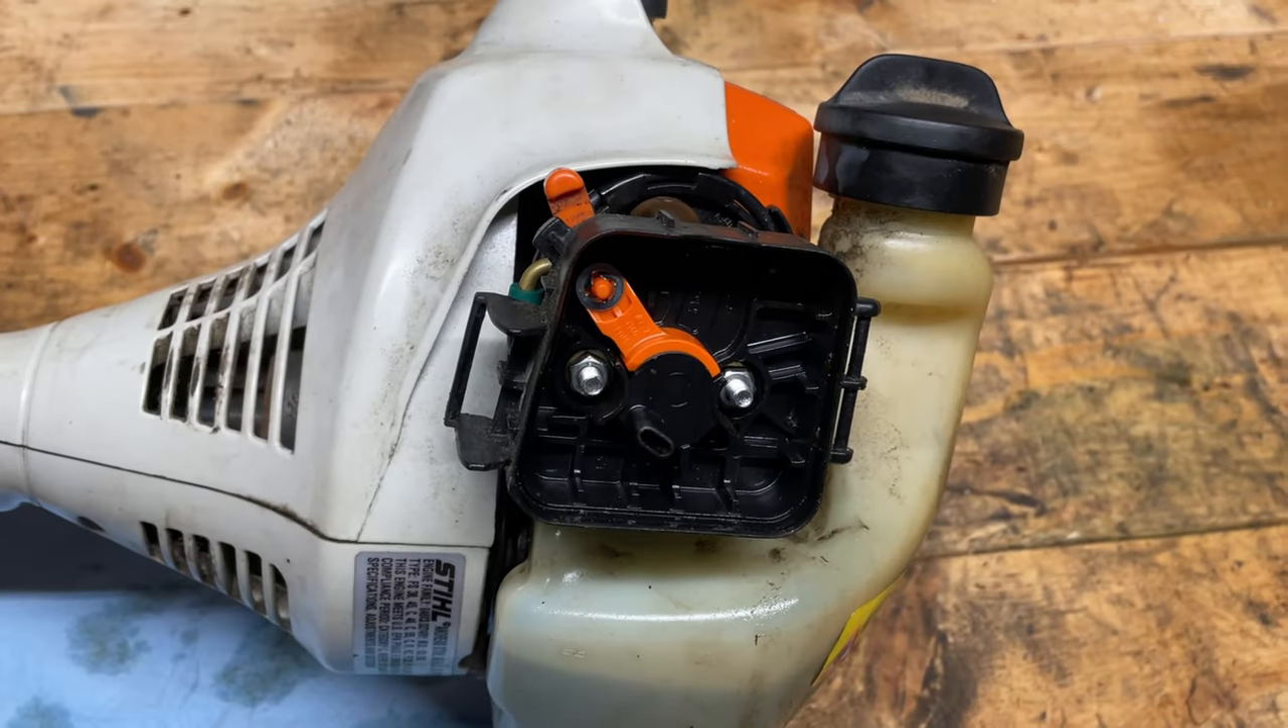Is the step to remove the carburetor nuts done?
No.